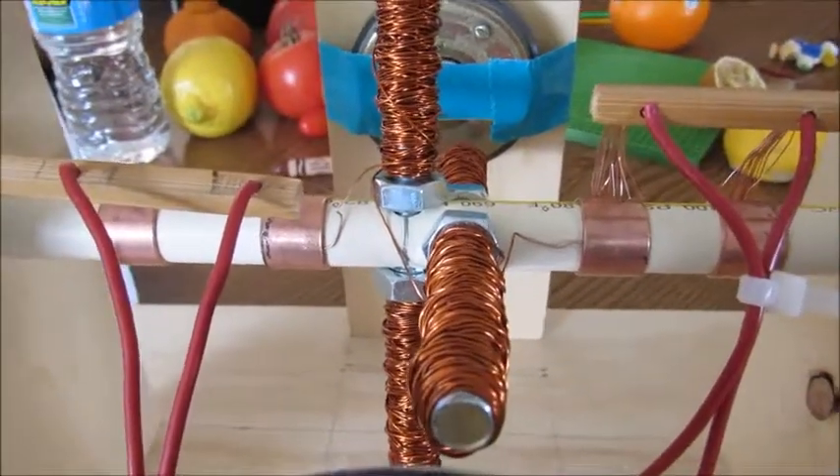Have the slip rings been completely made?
Yes.